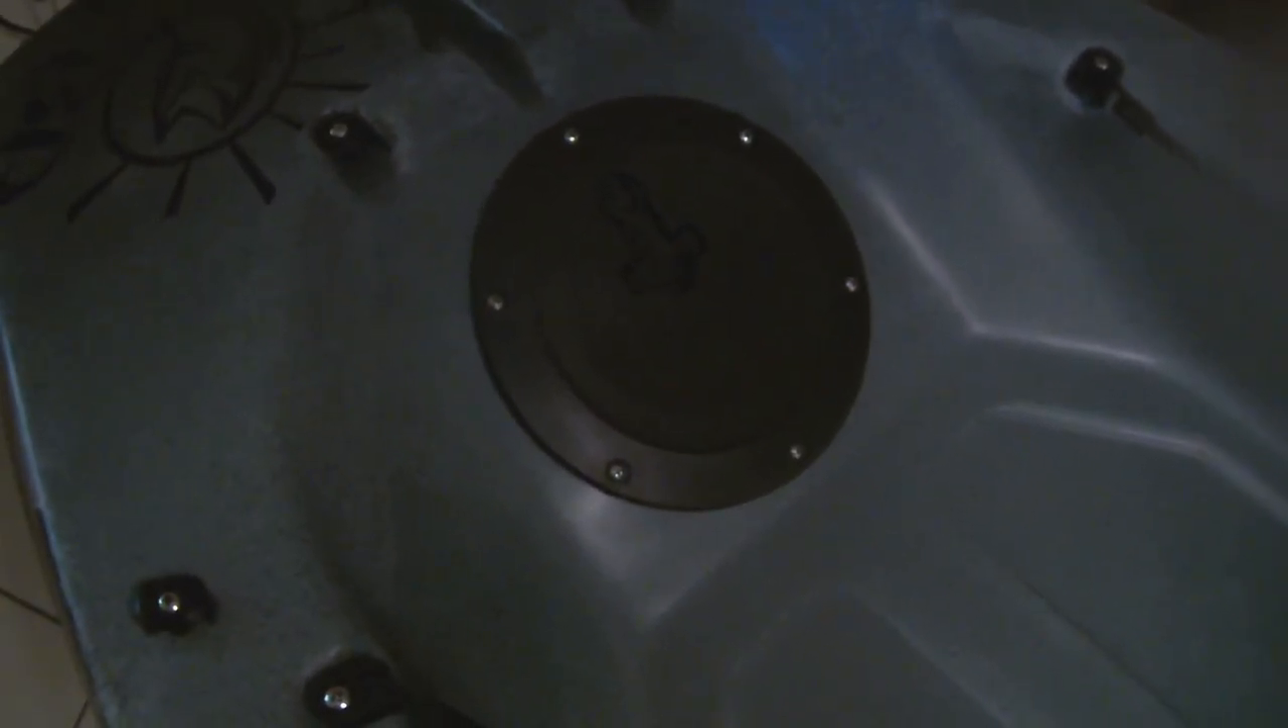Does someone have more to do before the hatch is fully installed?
No.